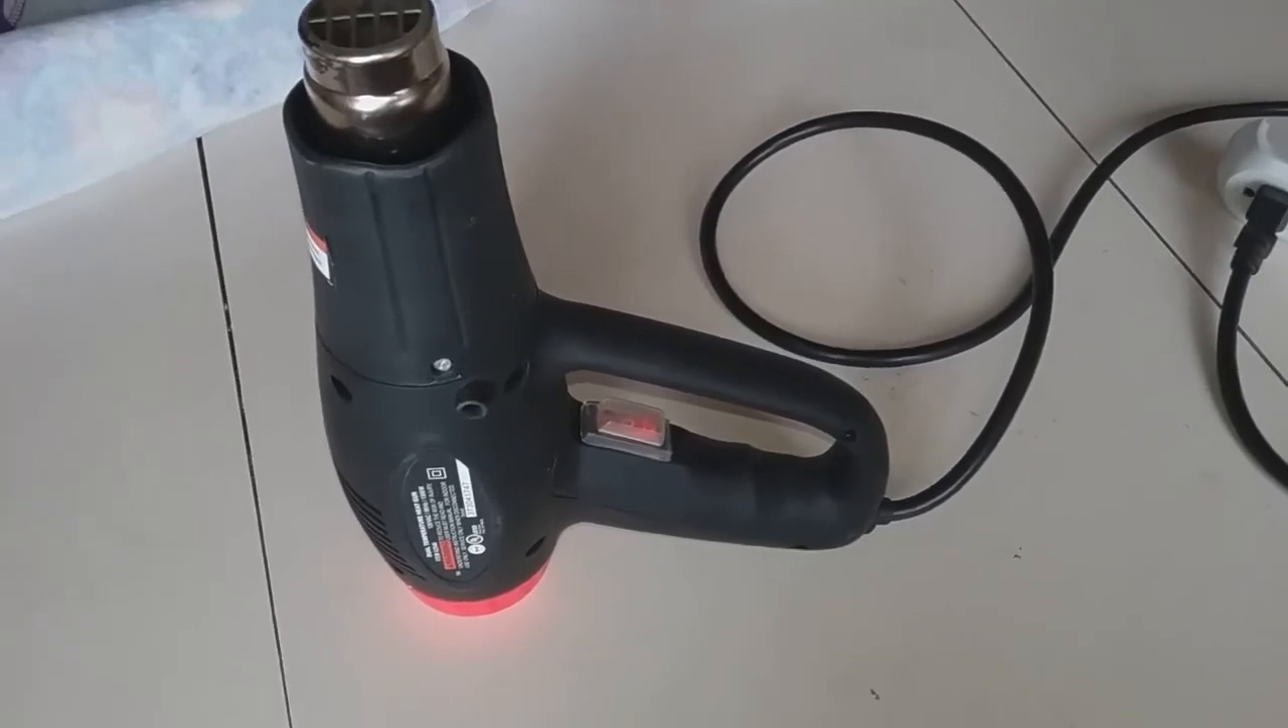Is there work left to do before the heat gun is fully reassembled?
No.